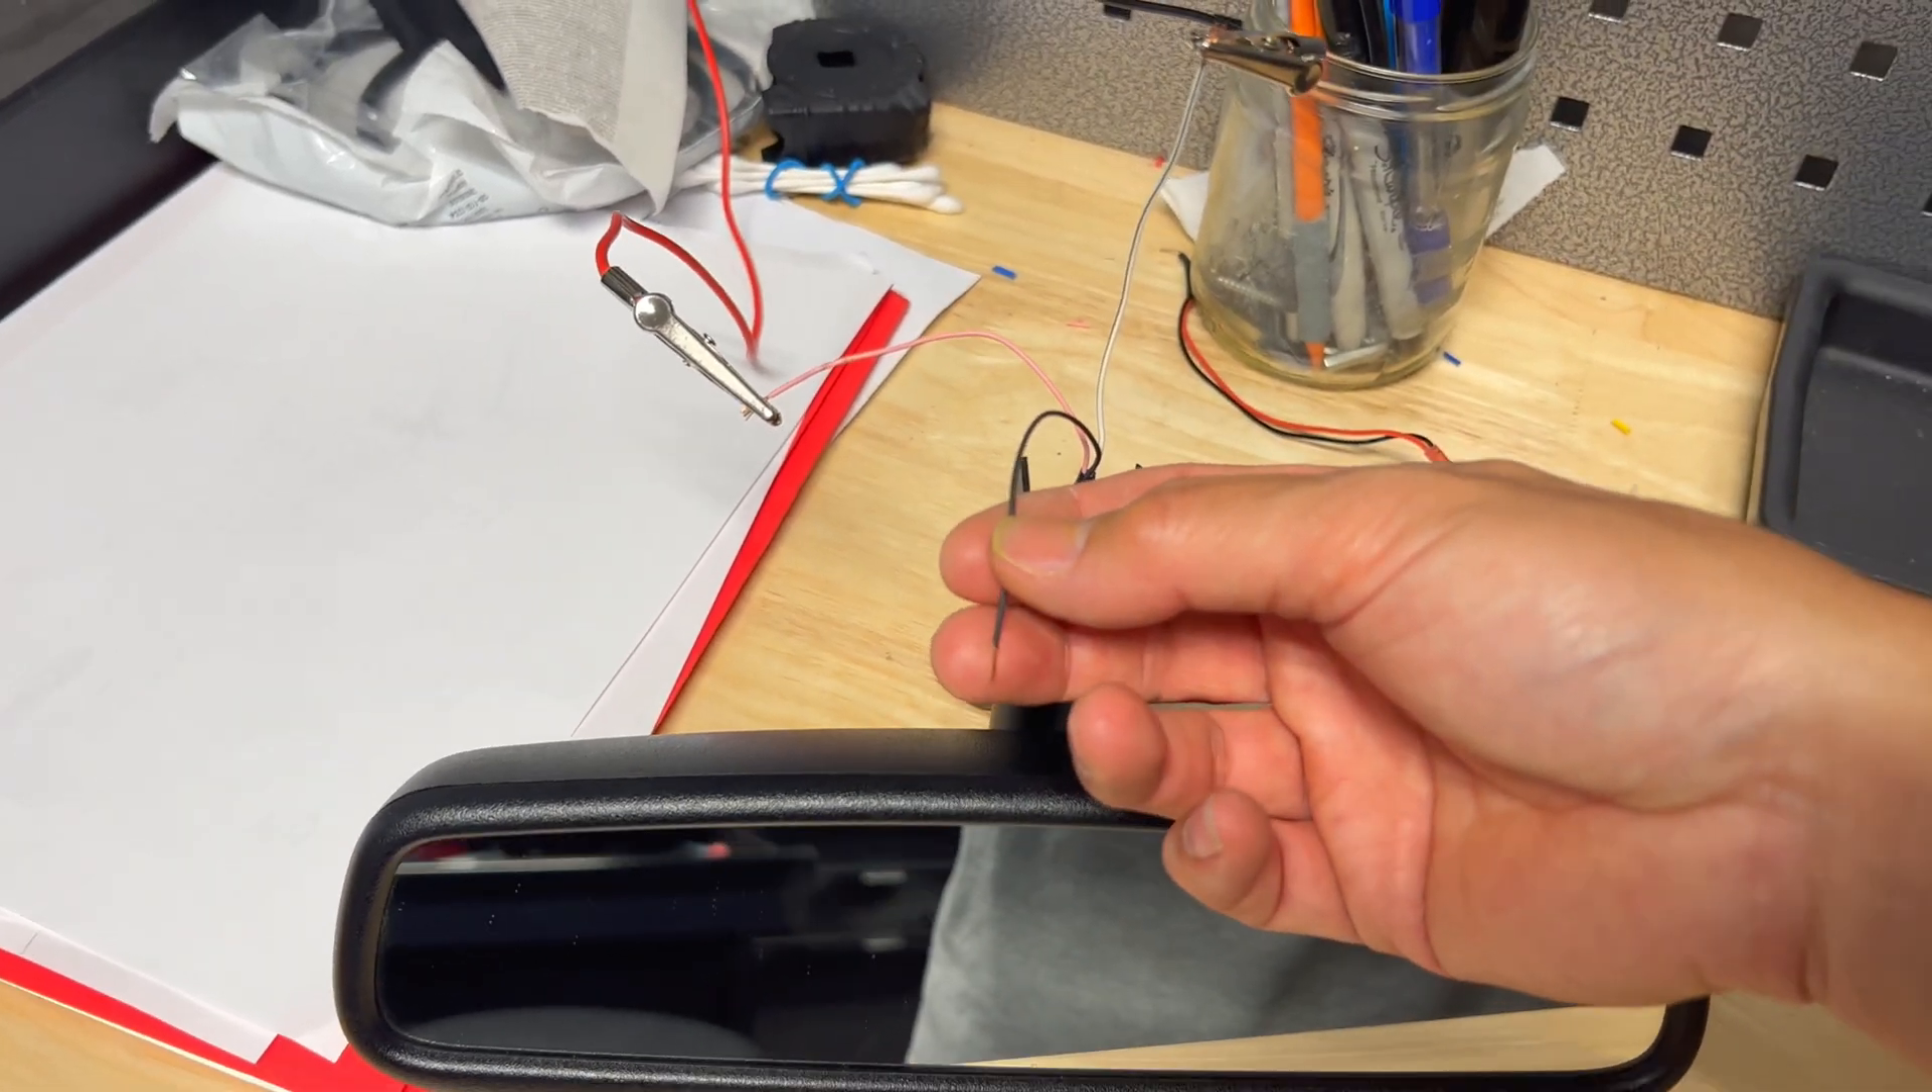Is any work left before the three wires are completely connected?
Yes.